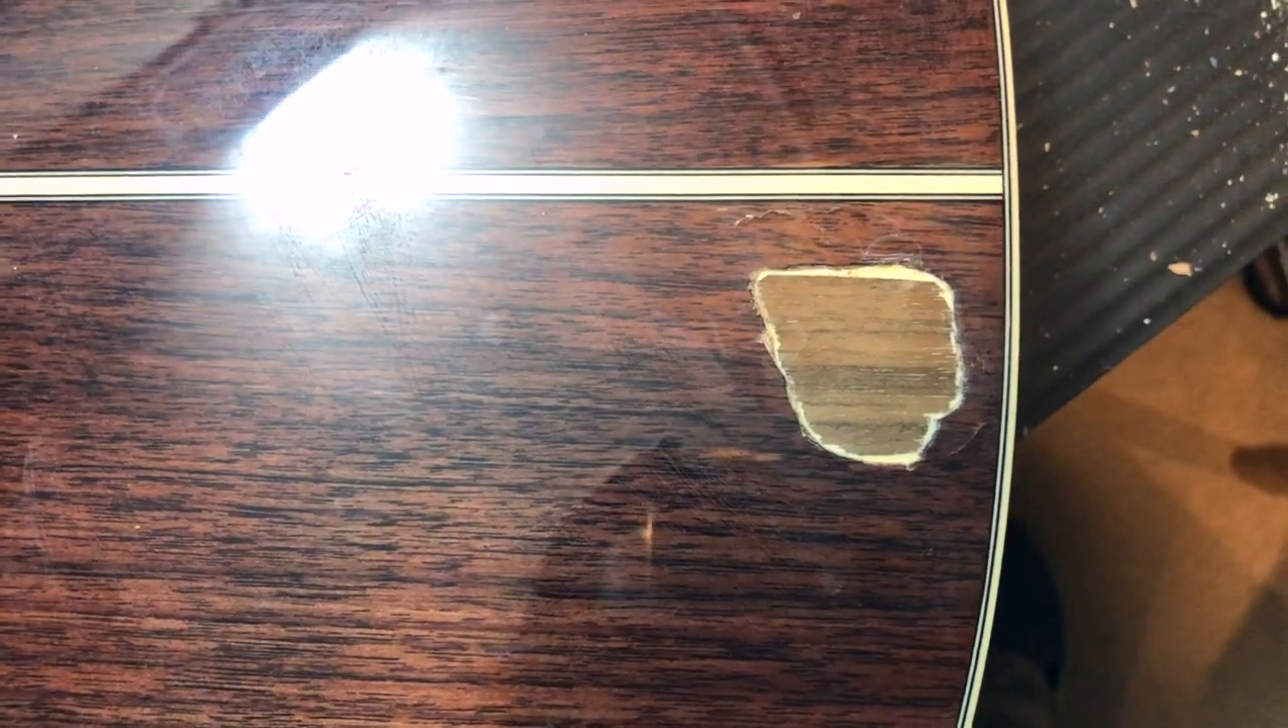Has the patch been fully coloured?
No.